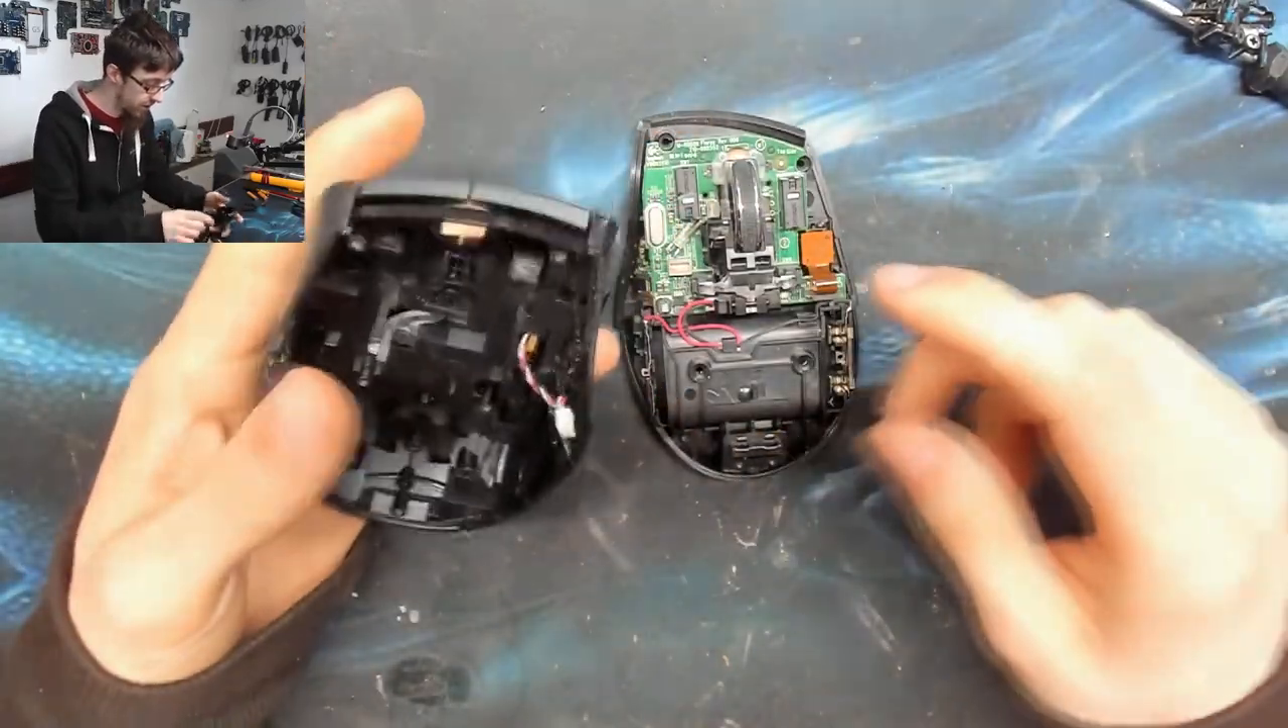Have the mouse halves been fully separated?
Yes.